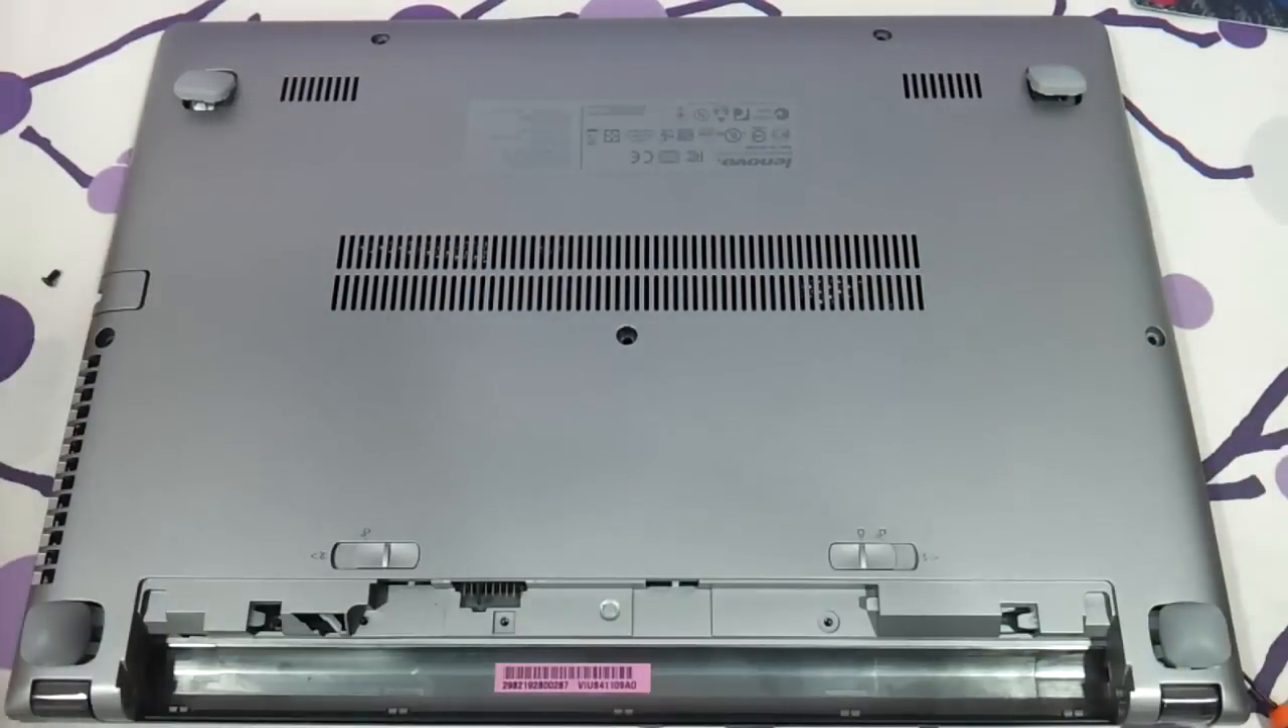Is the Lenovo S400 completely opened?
No.